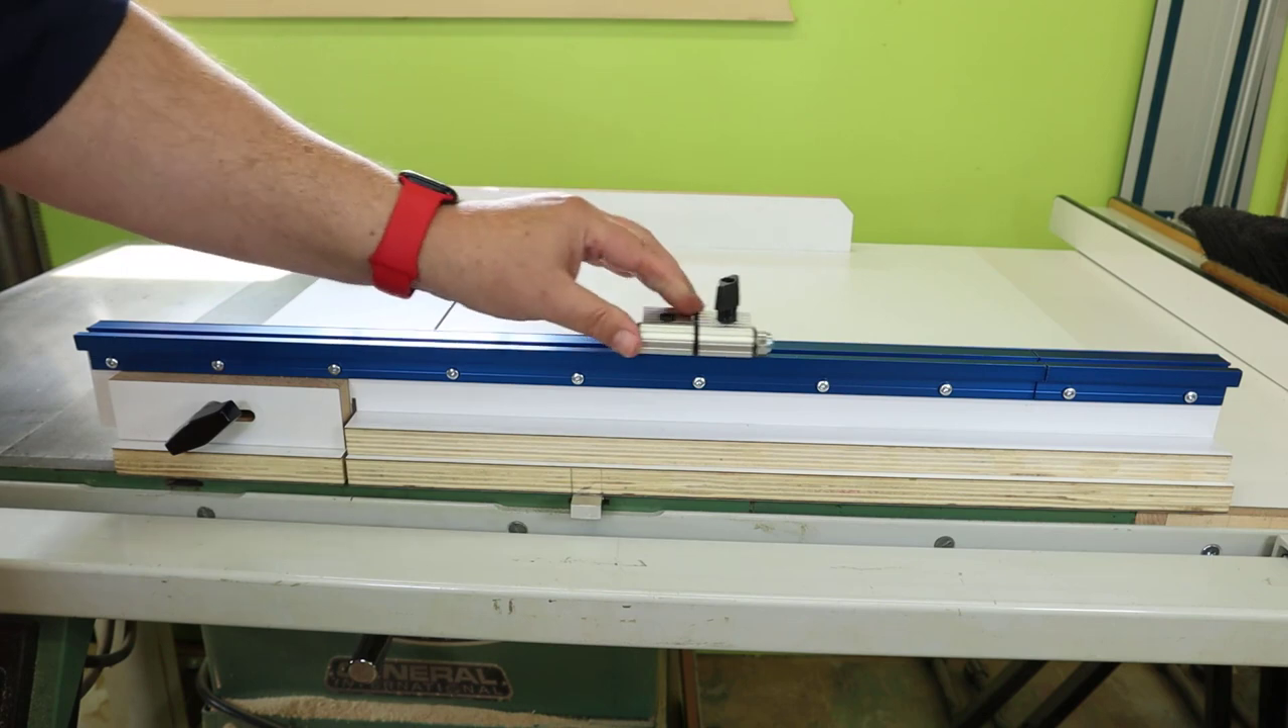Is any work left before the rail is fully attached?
No.